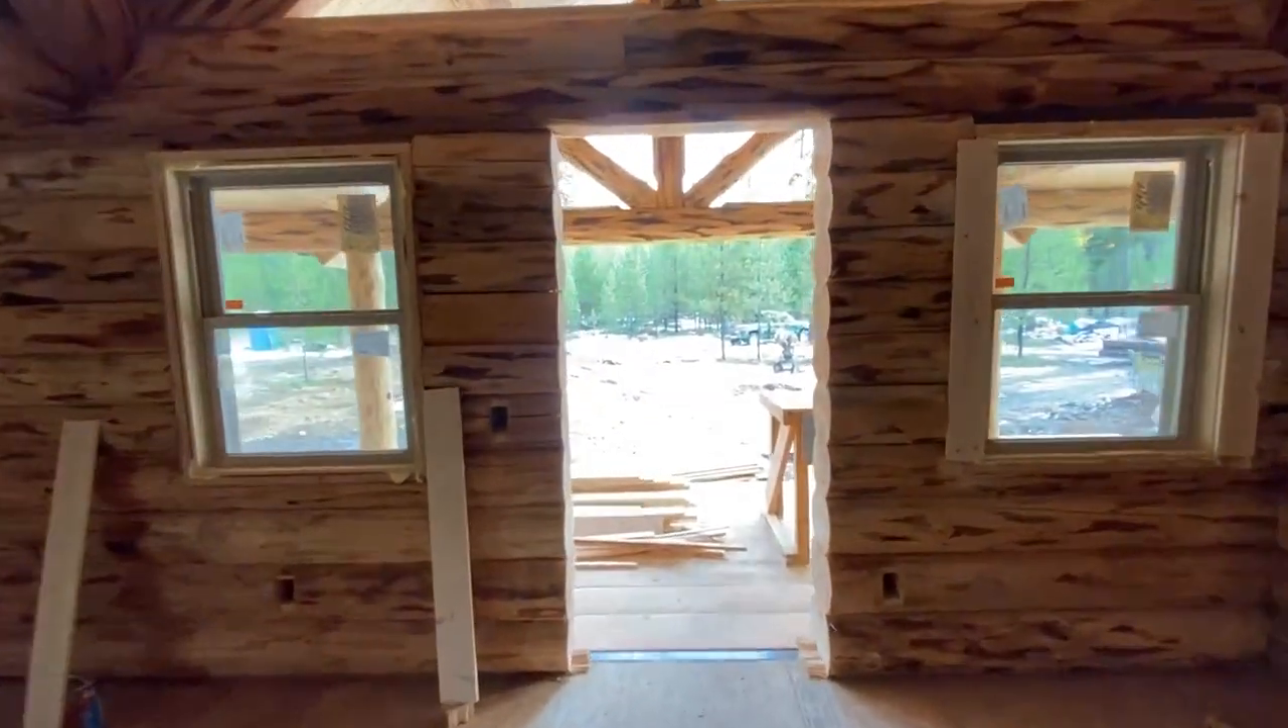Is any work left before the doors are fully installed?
Yes.